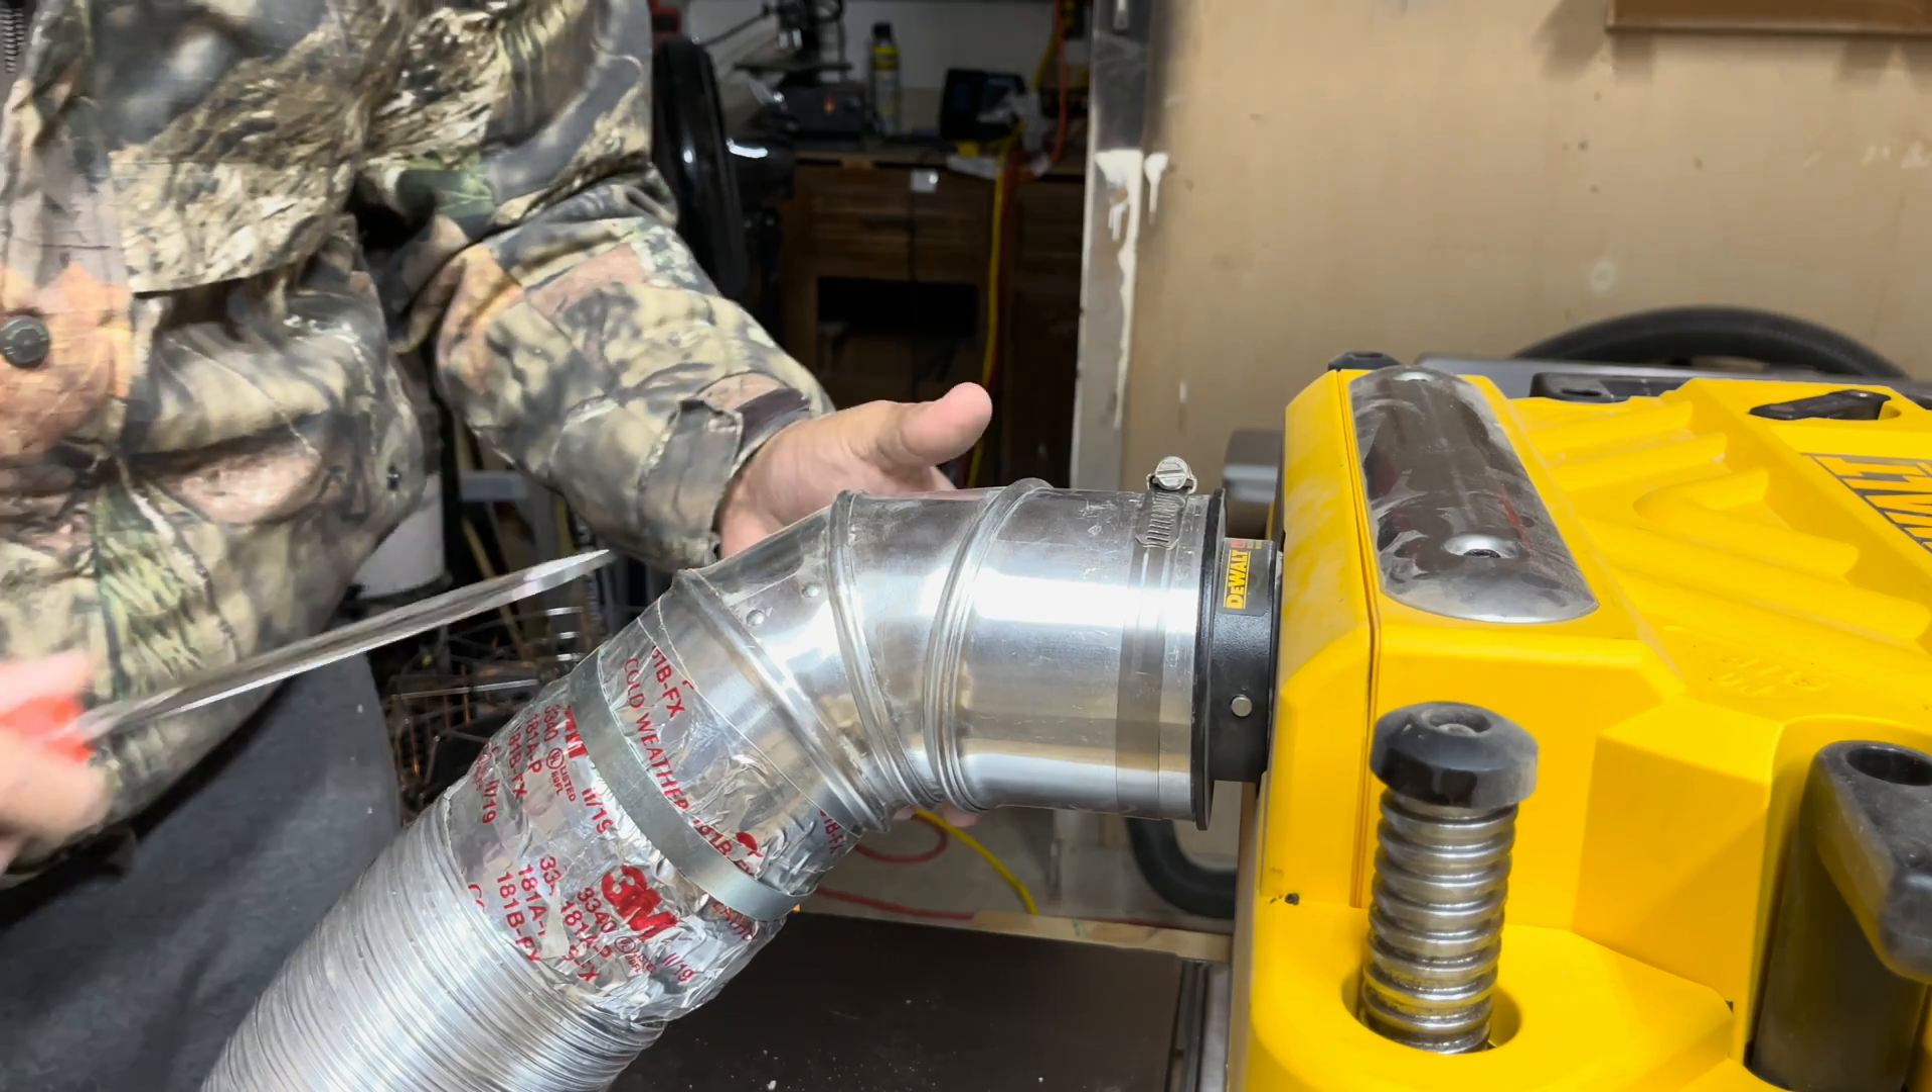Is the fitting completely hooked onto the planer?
Yes.